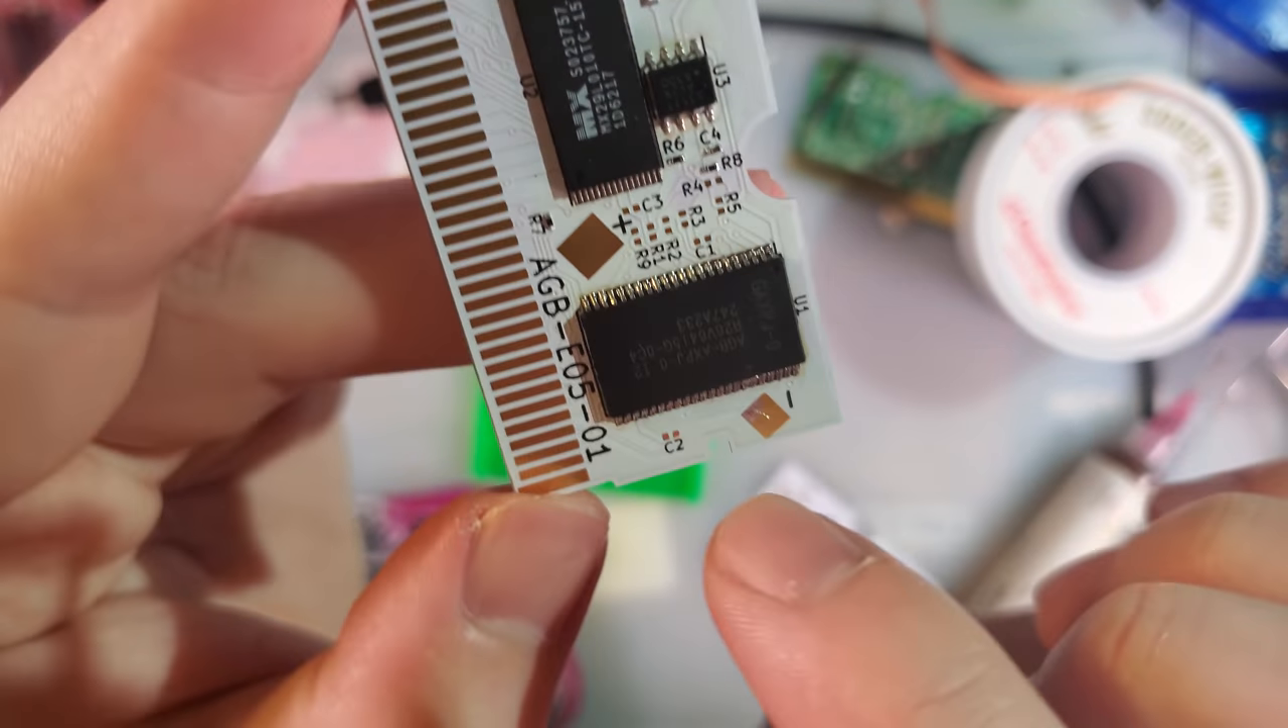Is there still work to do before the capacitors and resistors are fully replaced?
Yes.